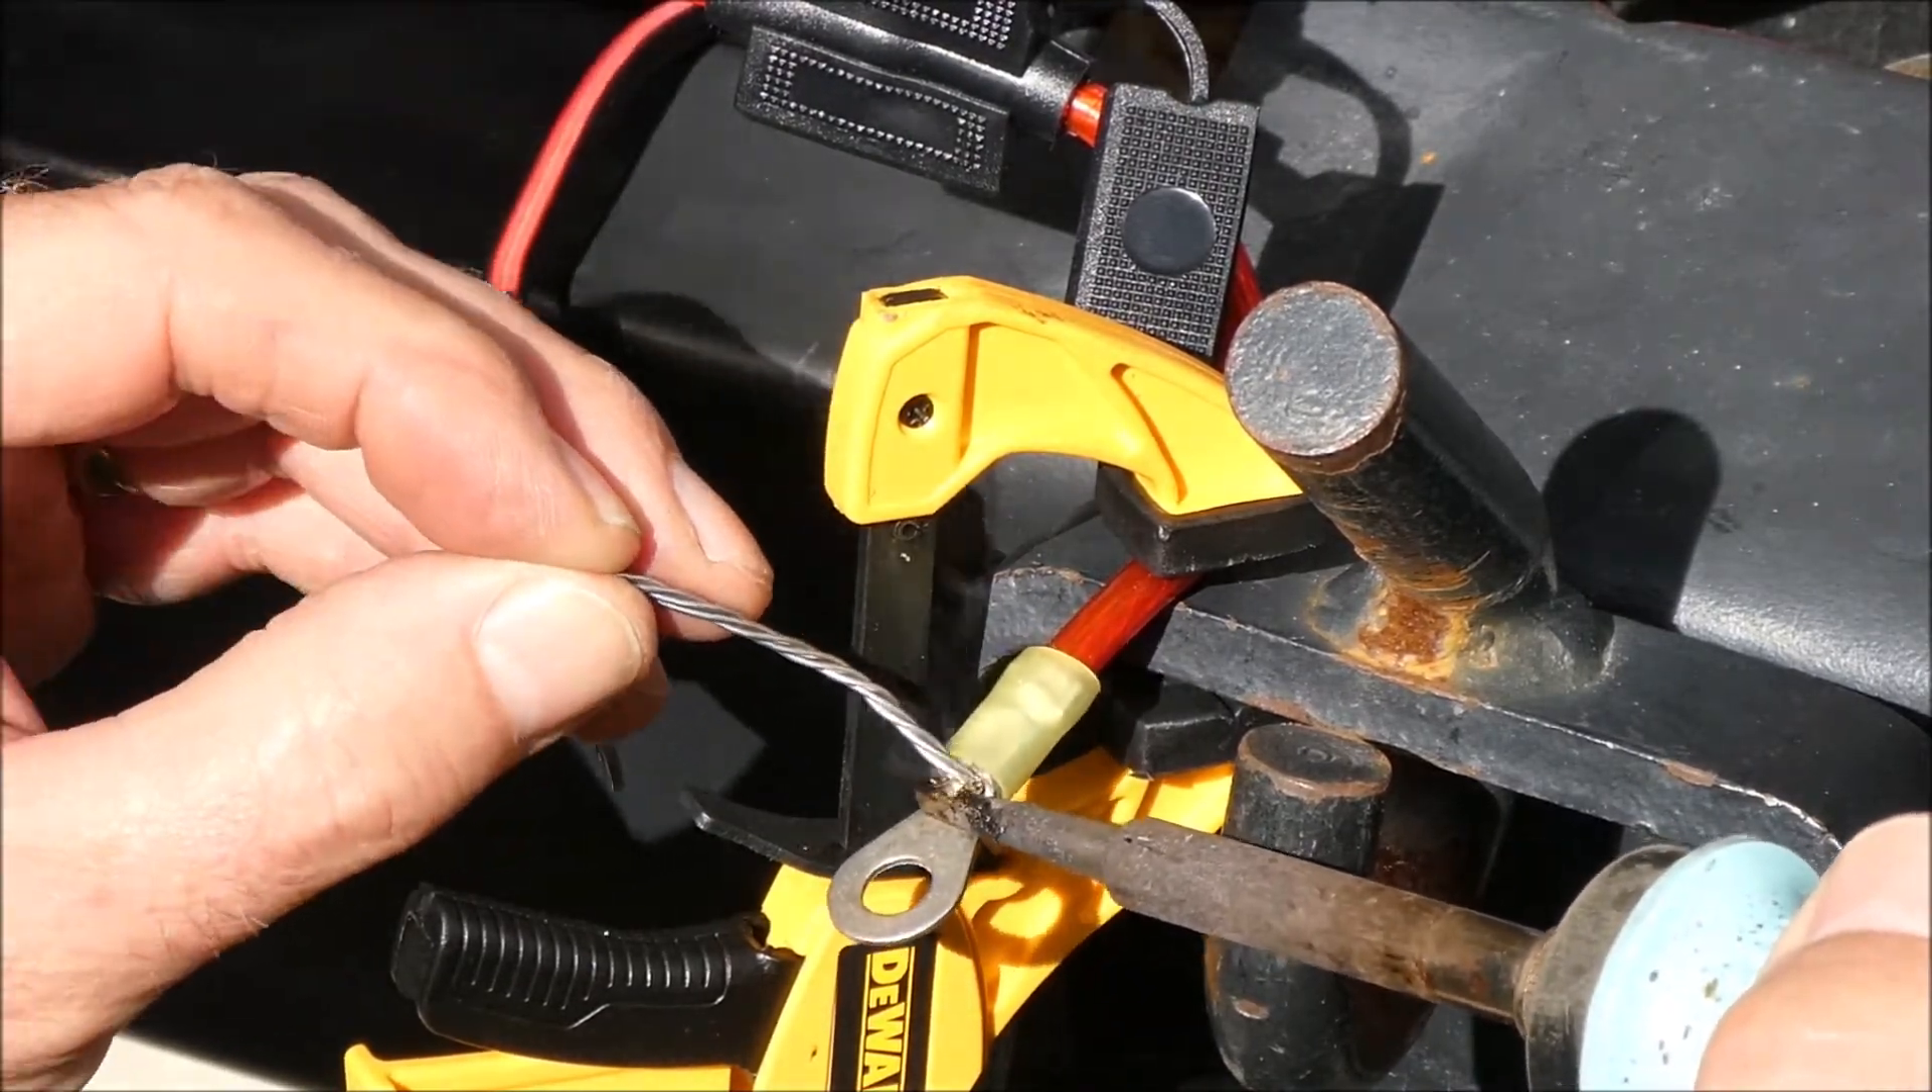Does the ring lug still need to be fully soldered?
Yes.